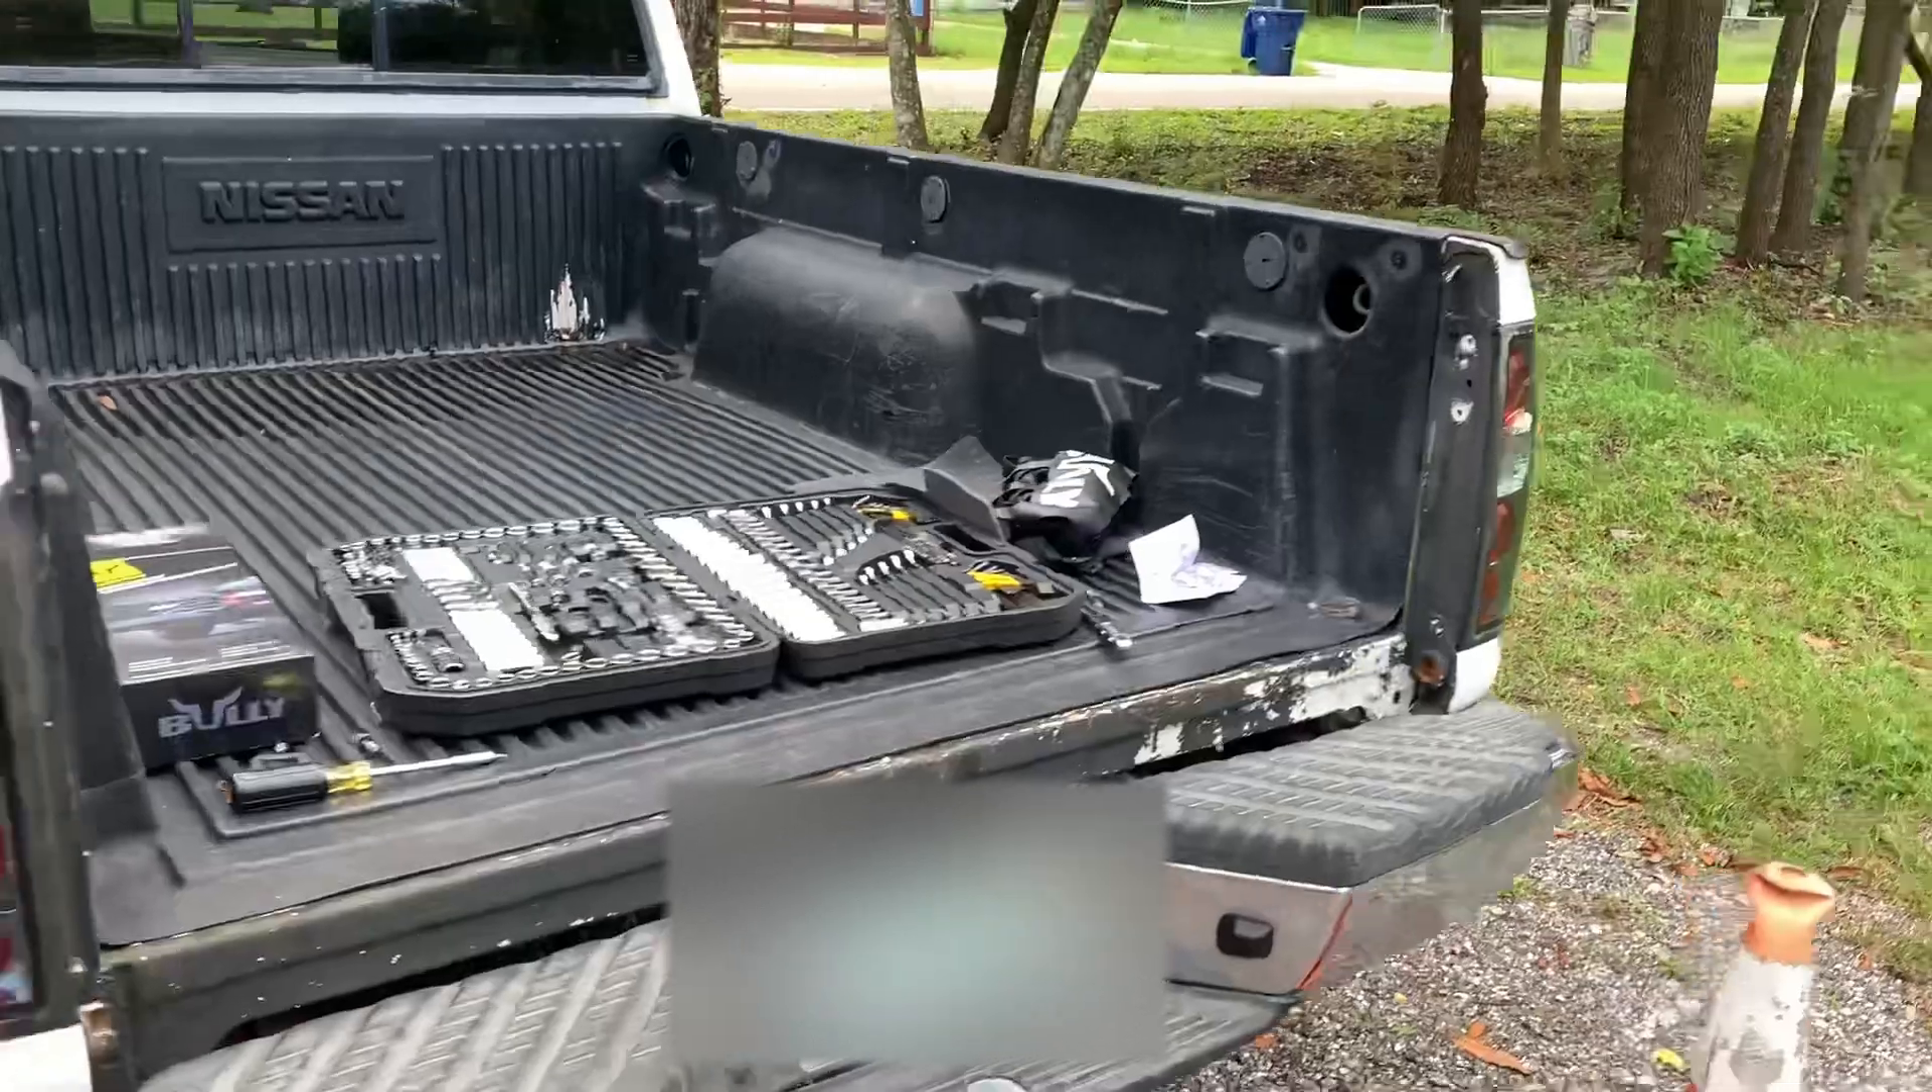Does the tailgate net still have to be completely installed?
Yes.